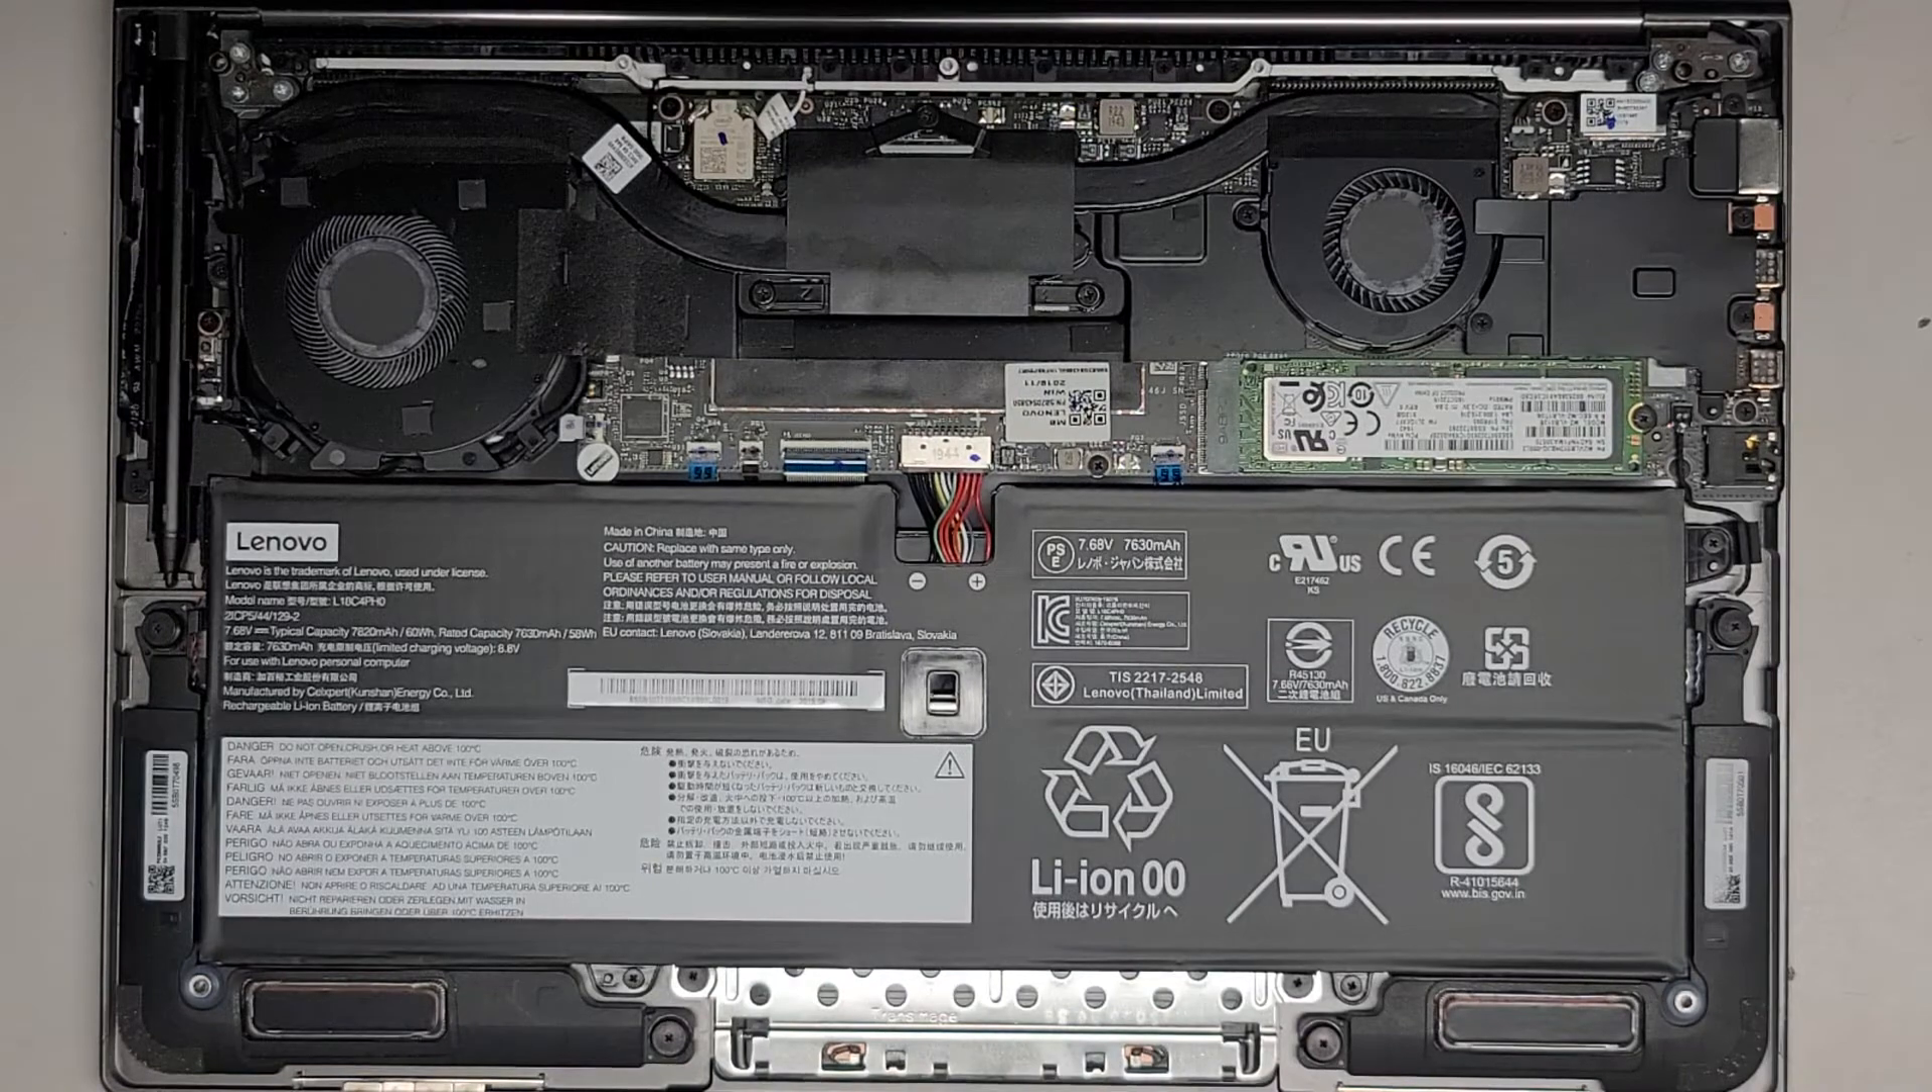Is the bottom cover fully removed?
Yes.